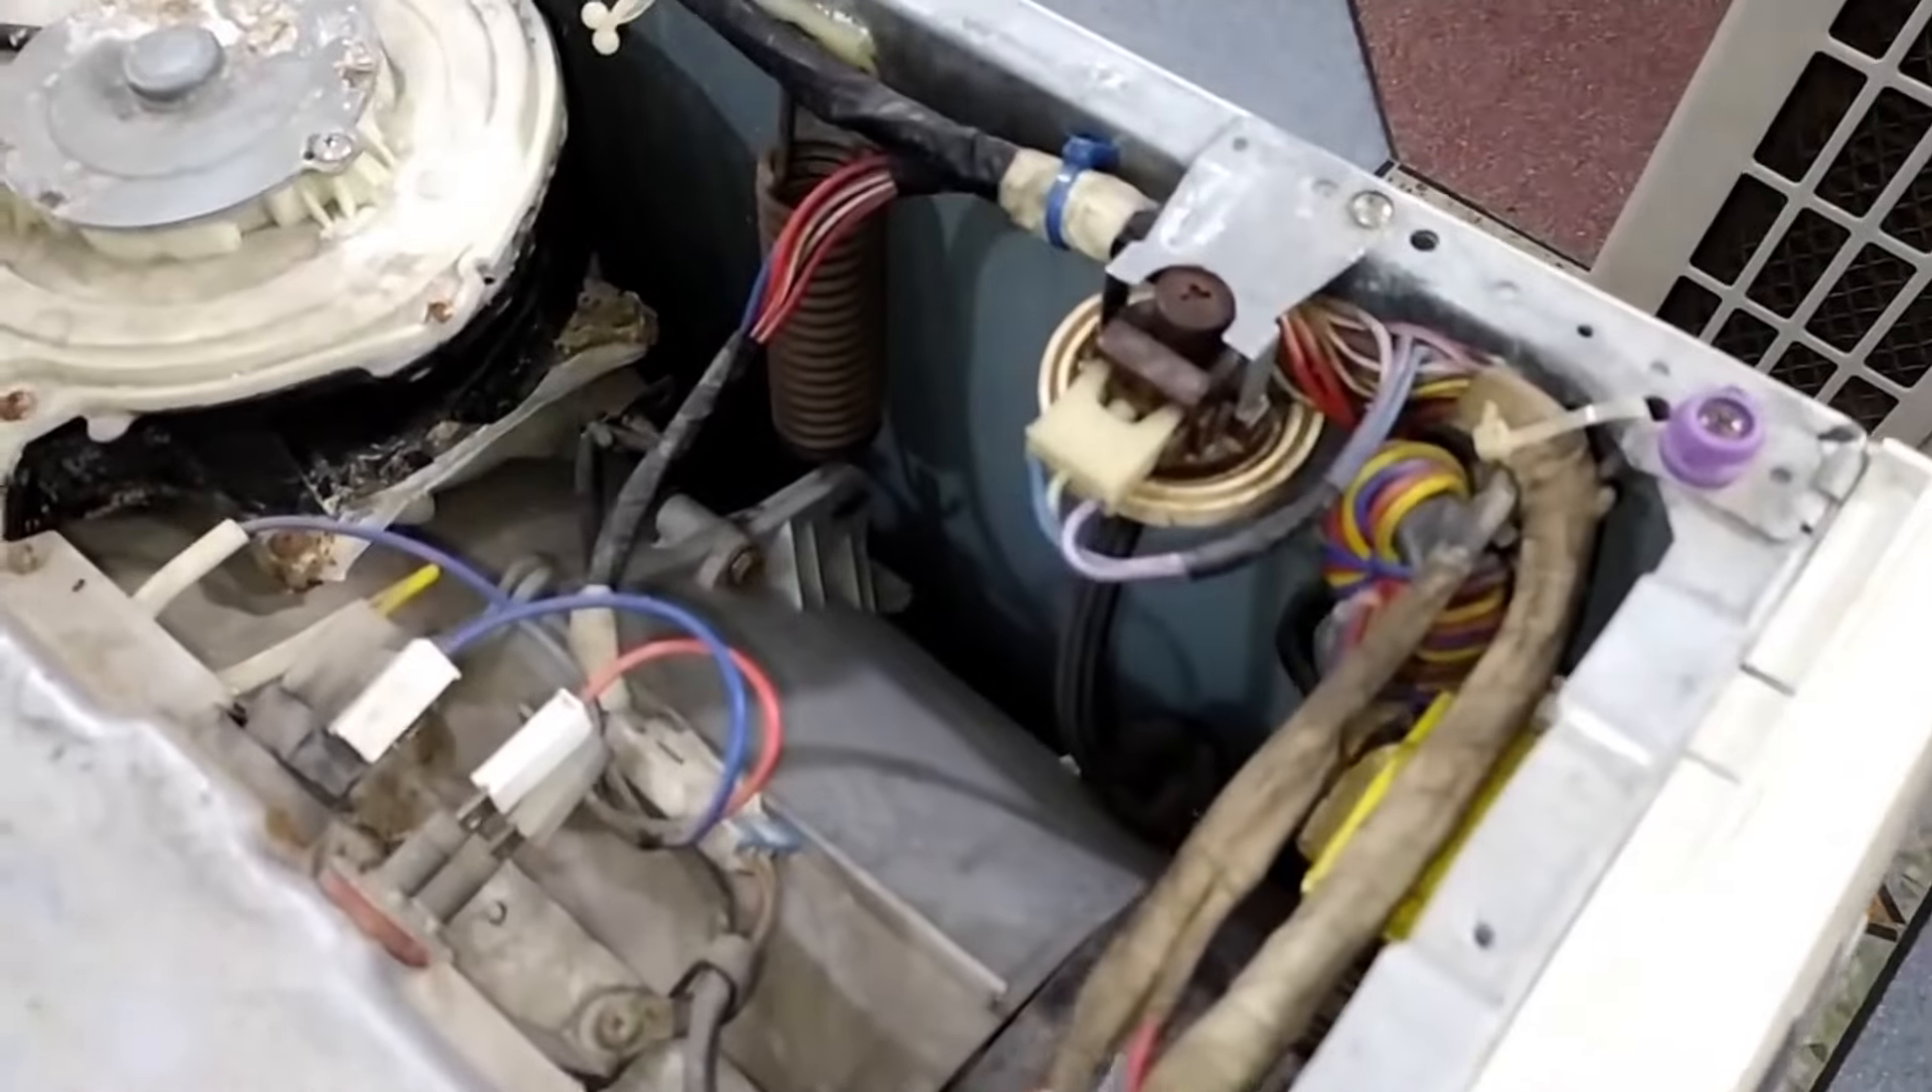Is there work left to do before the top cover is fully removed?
No.